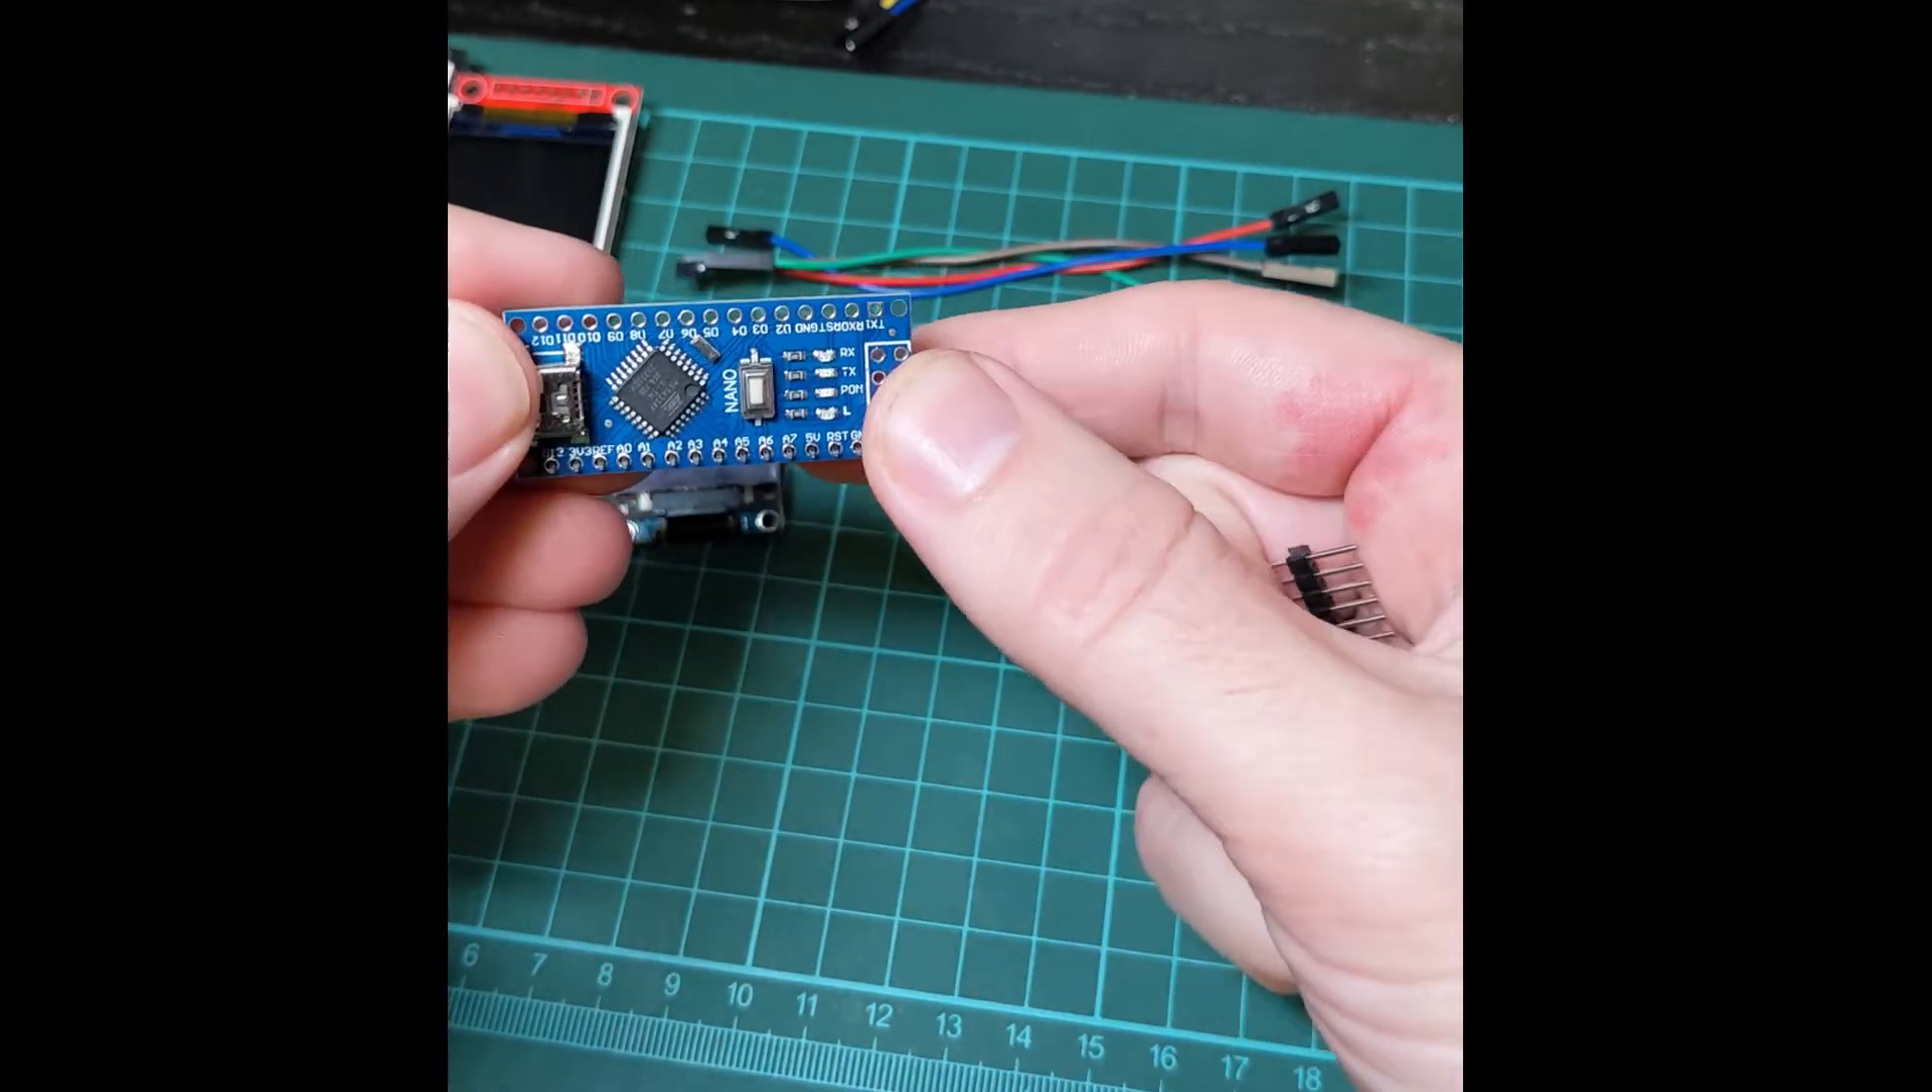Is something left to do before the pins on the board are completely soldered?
Yes.